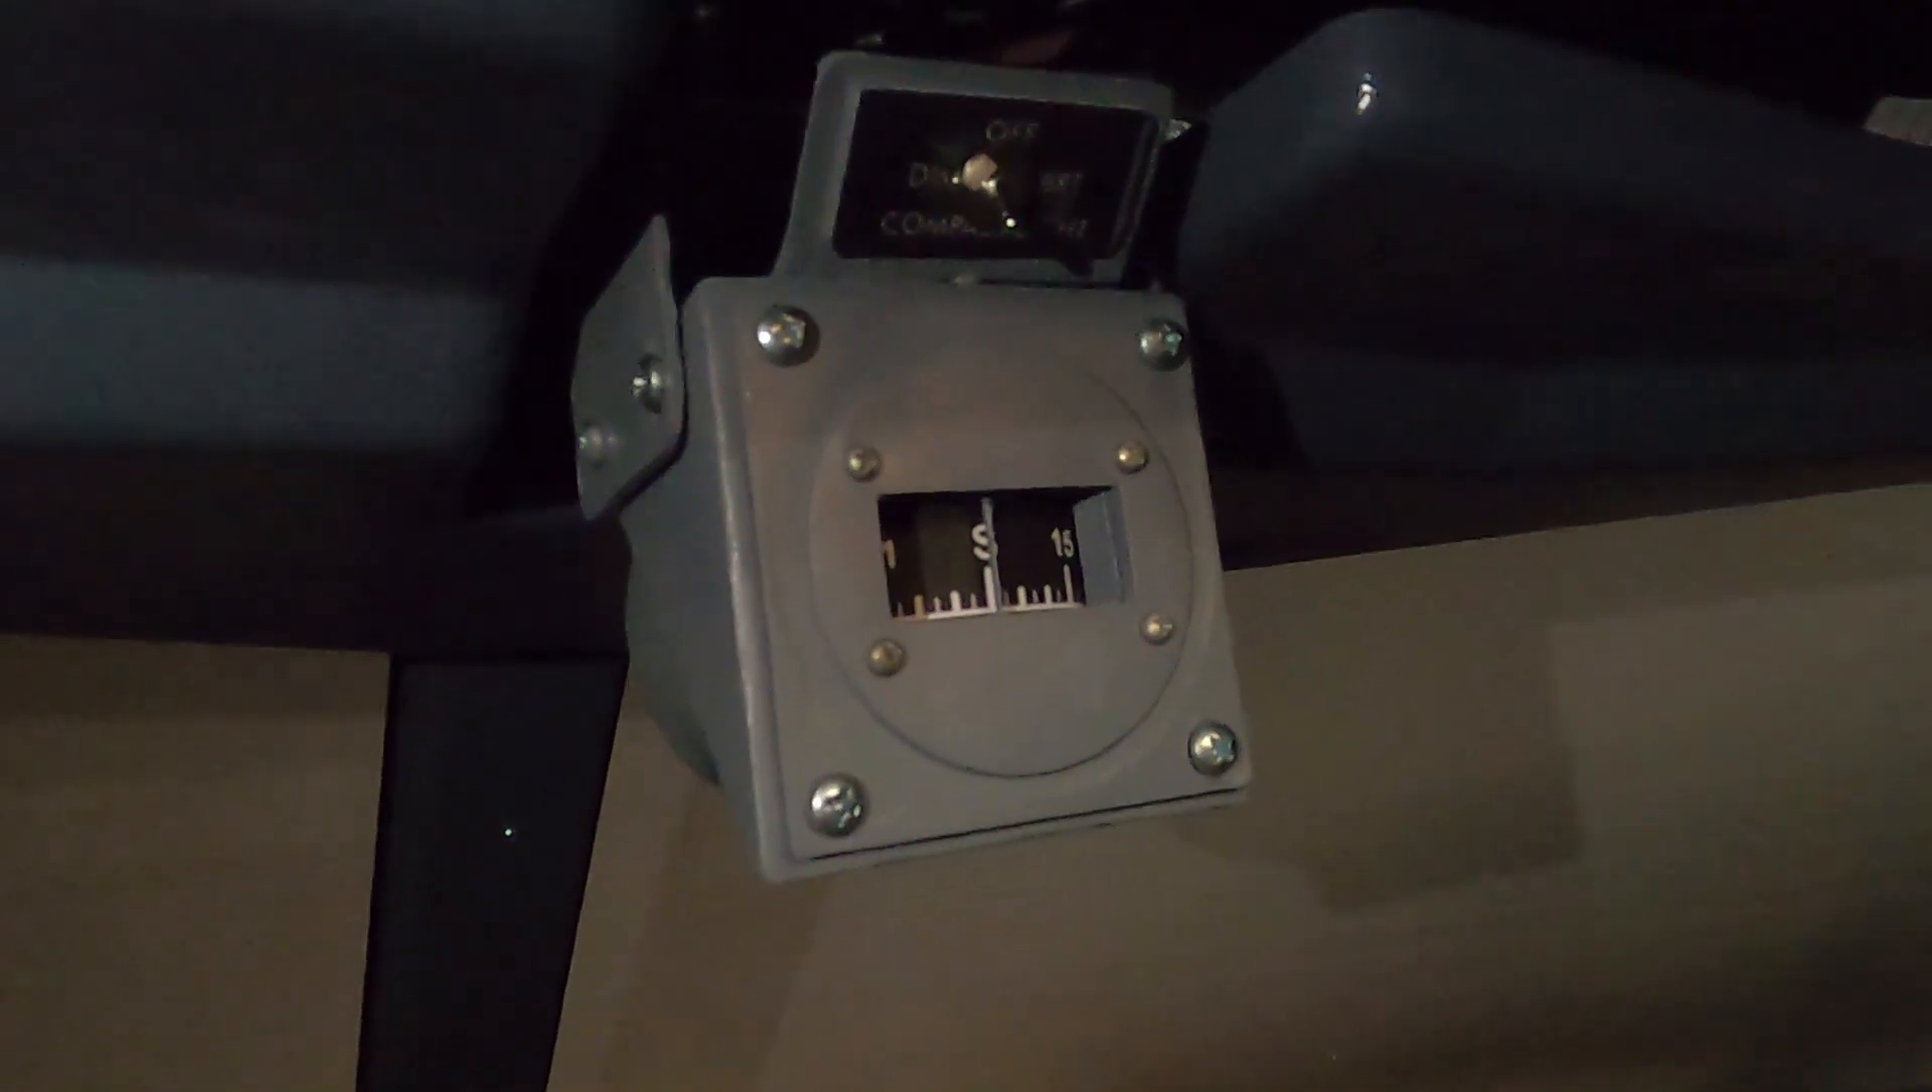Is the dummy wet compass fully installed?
Yes.